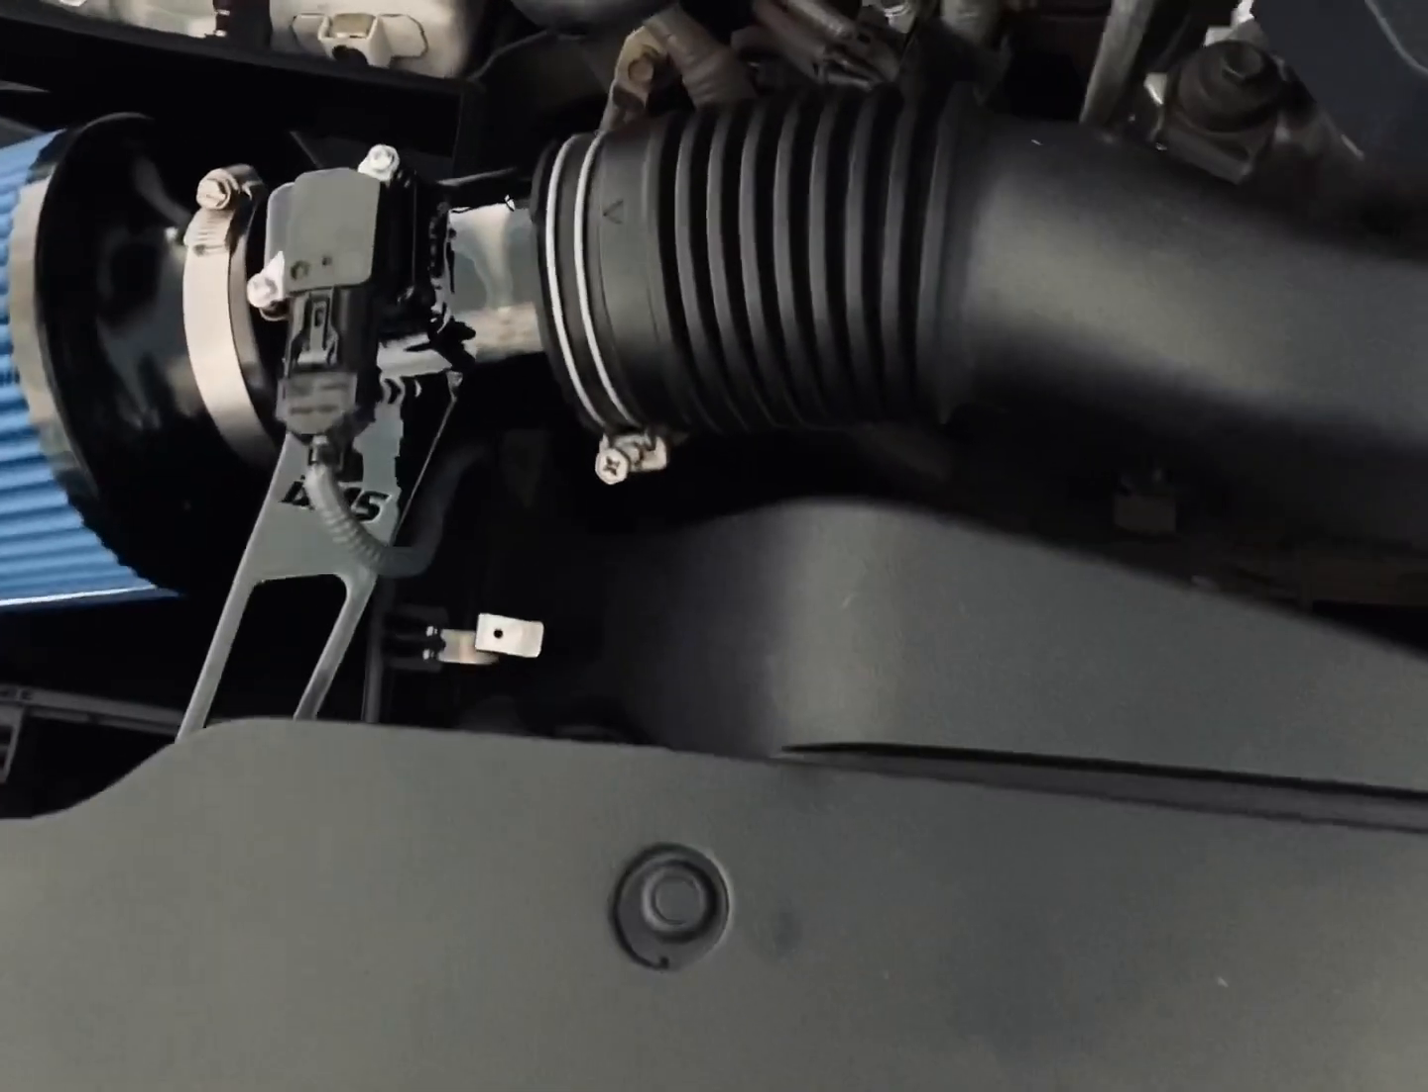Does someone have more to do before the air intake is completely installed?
No.